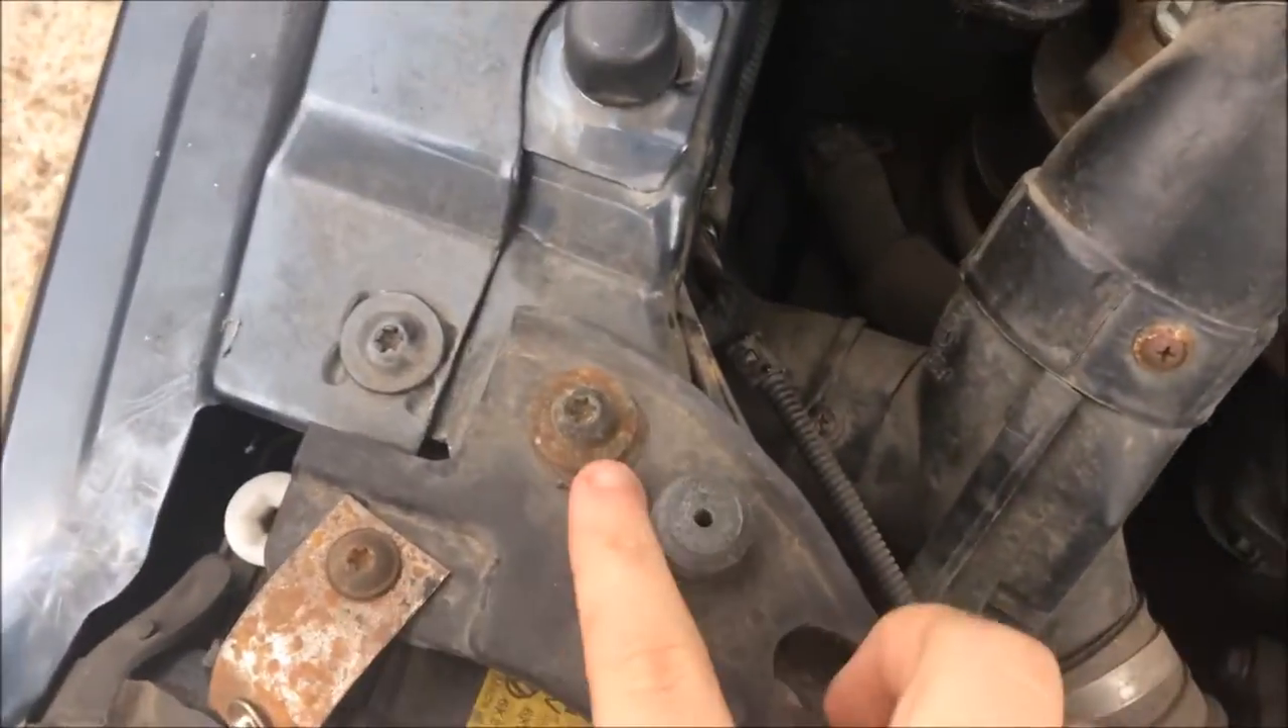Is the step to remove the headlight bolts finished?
No.